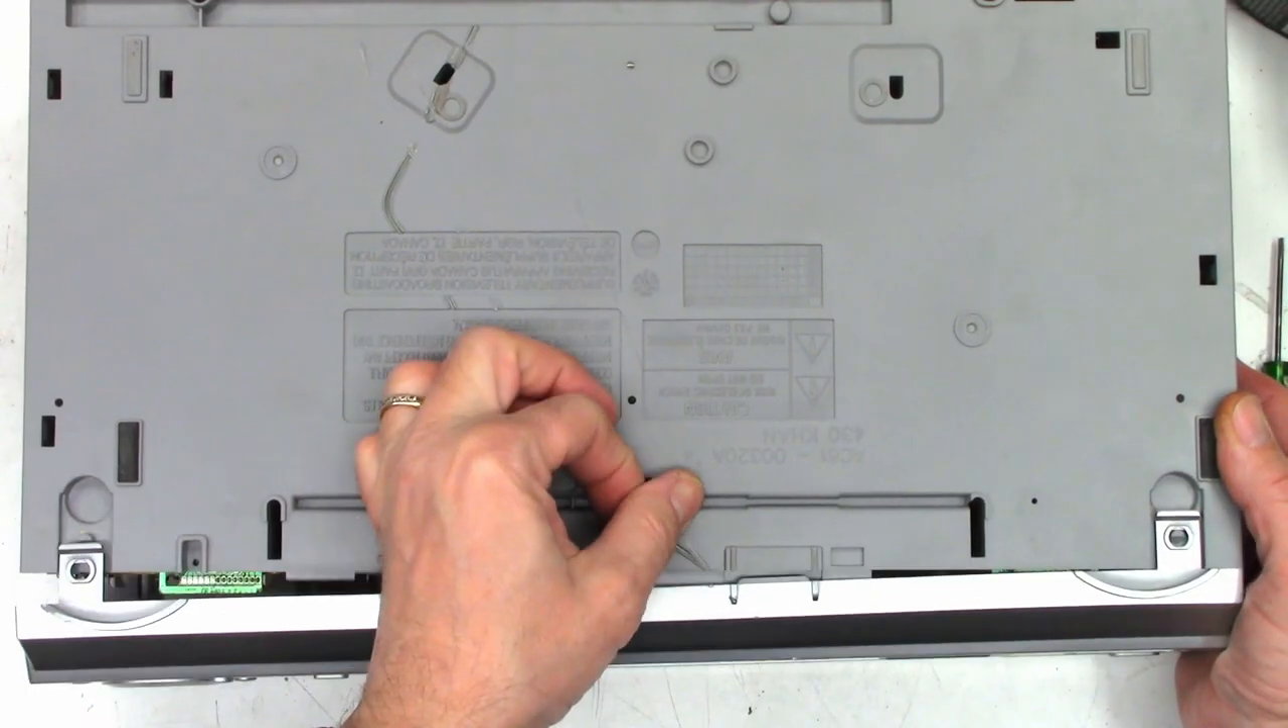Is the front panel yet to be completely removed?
Yes.